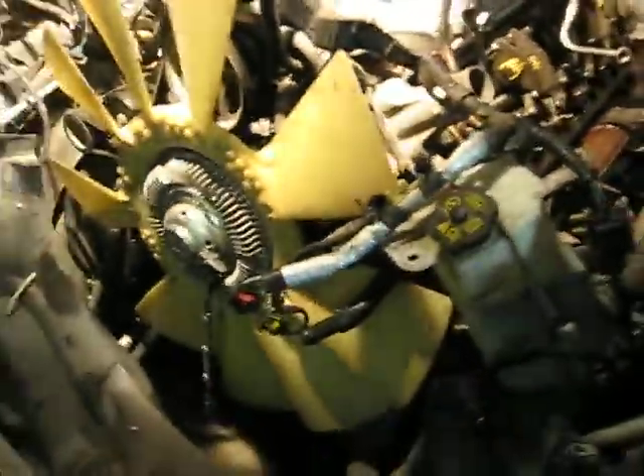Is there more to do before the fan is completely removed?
Yes.